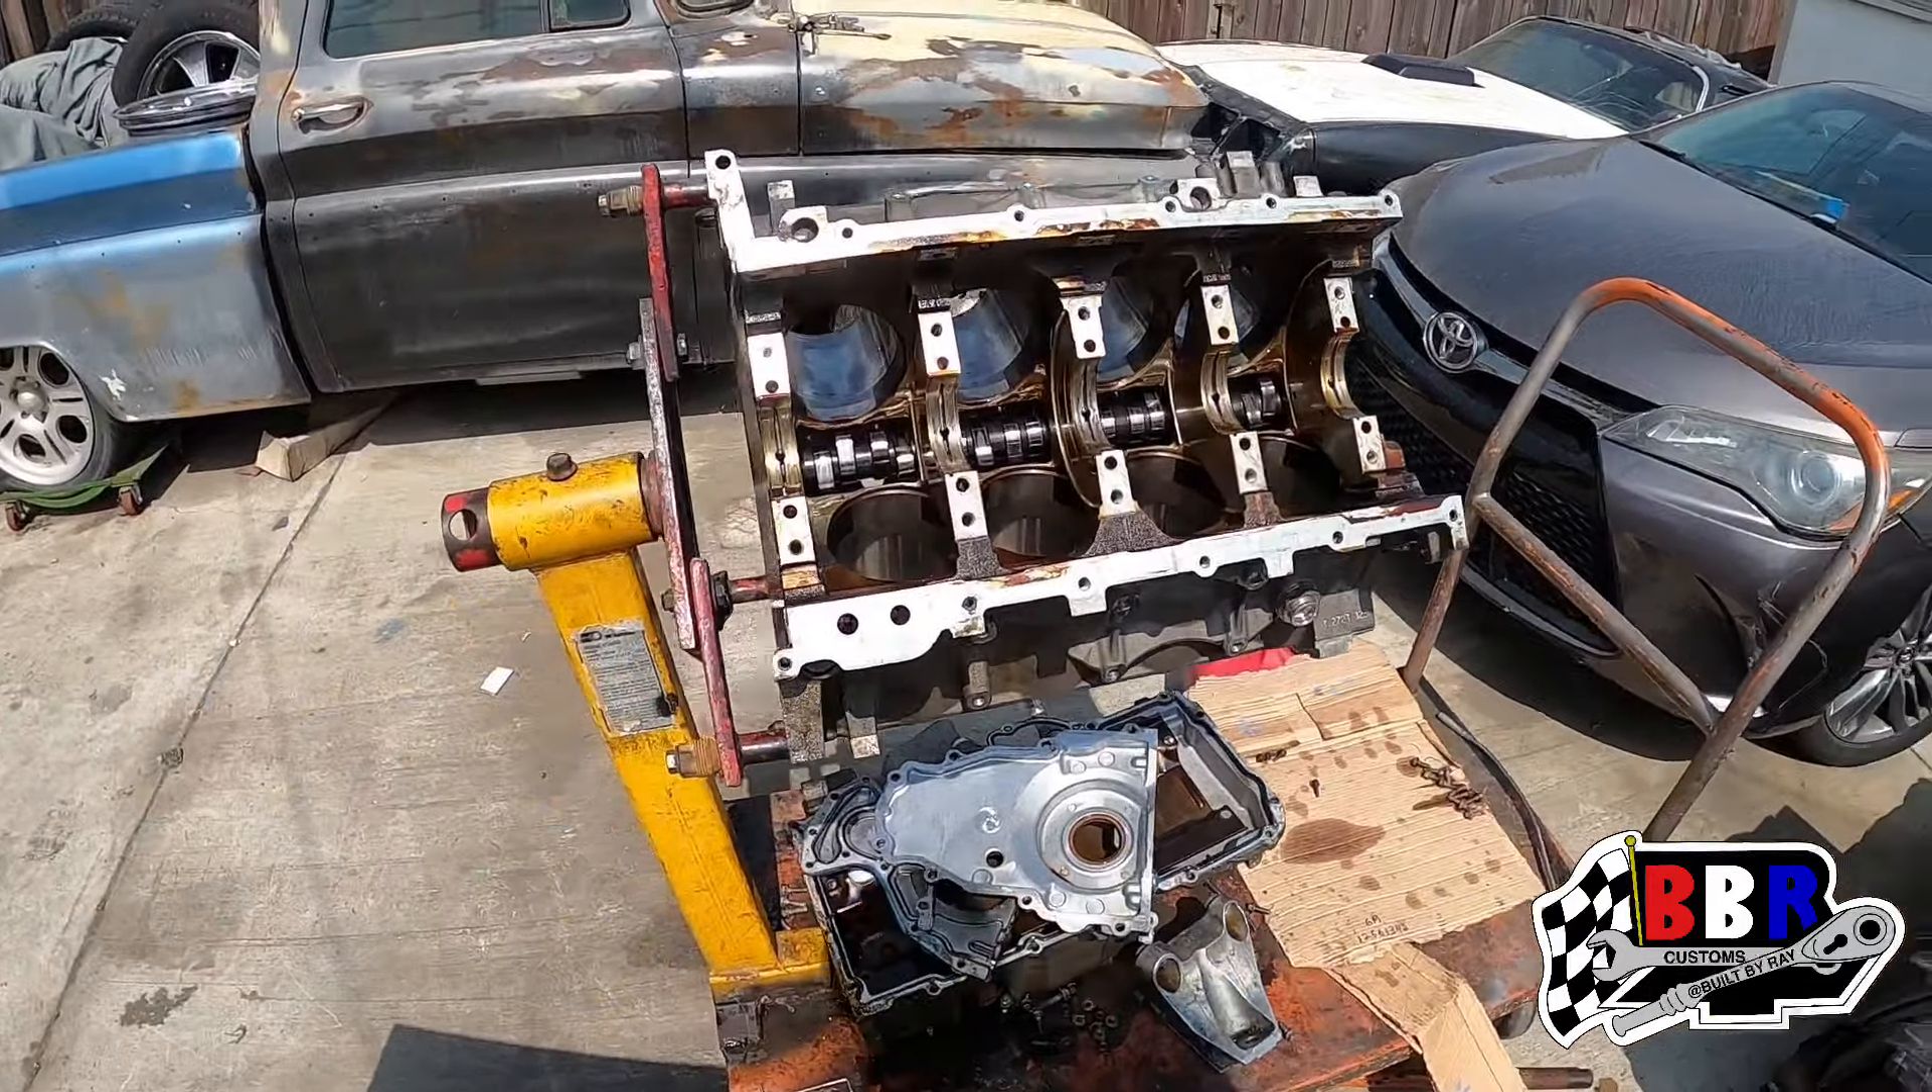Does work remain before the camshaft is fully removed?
Yes.